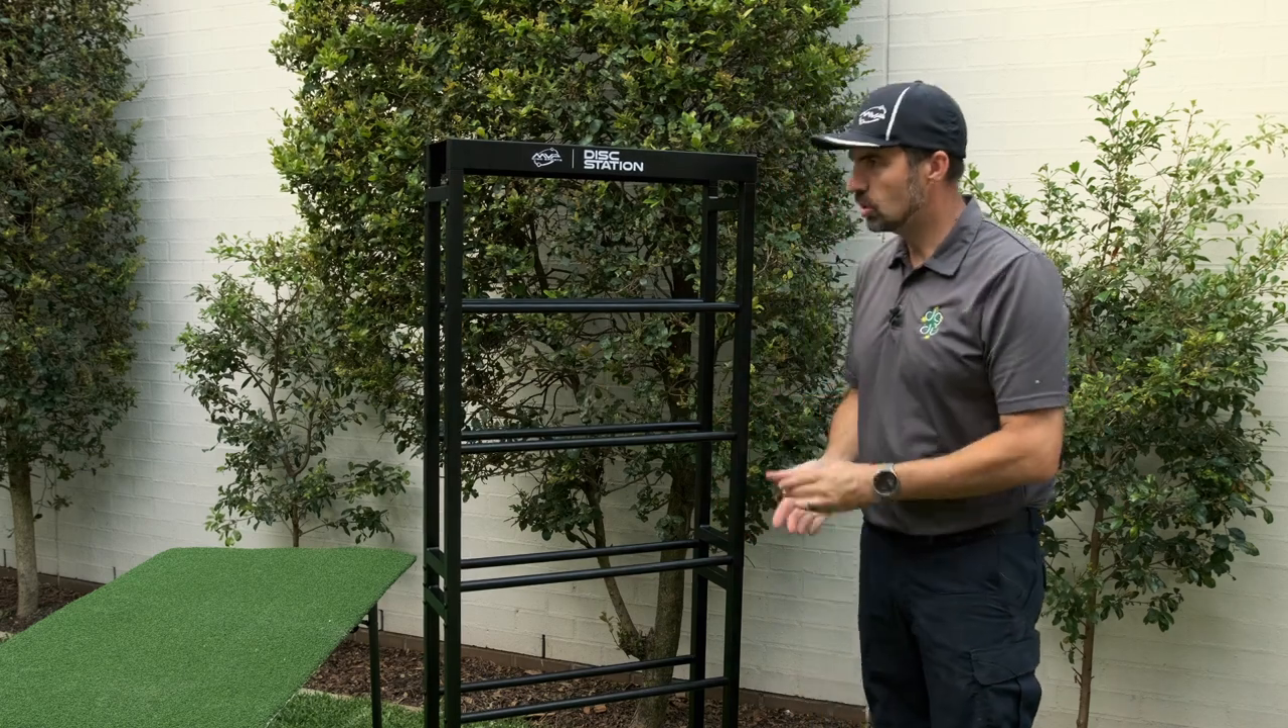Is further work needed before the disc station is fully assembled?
No.